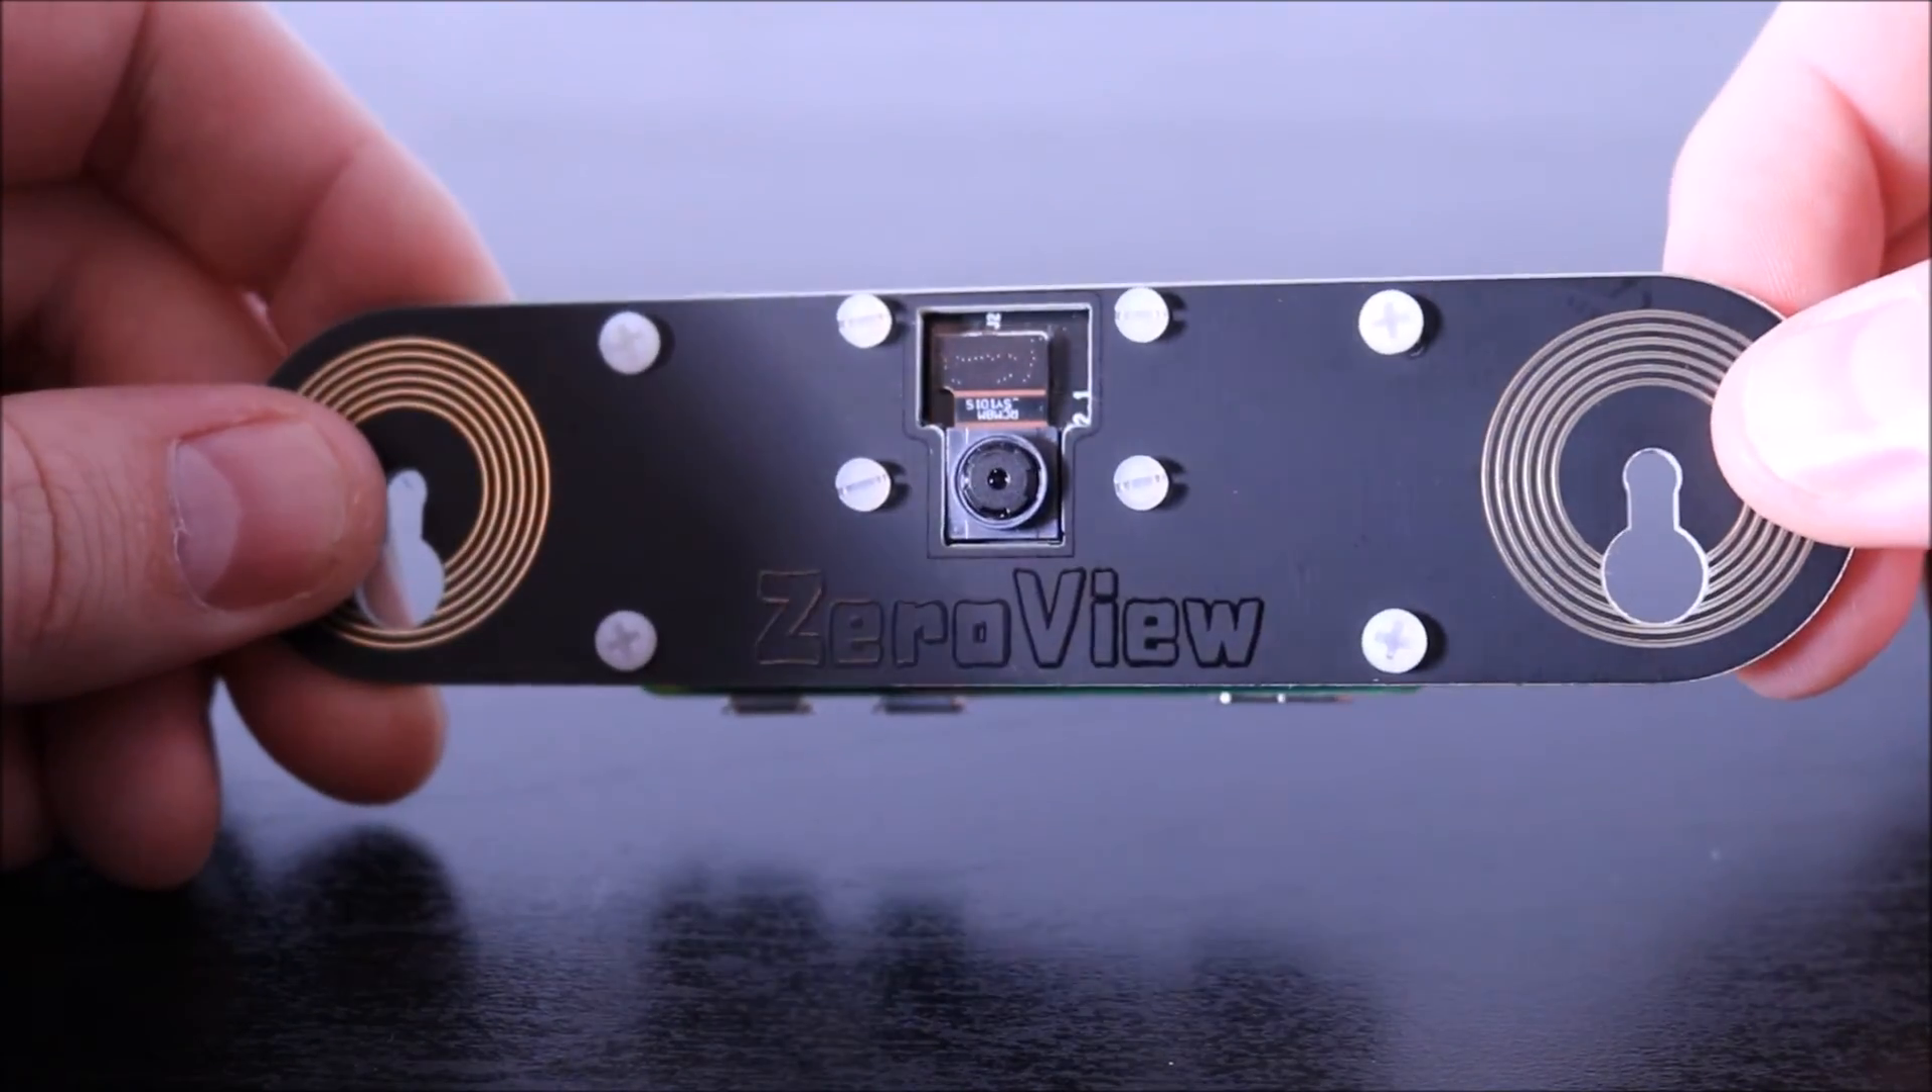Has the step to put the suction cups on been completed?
No.